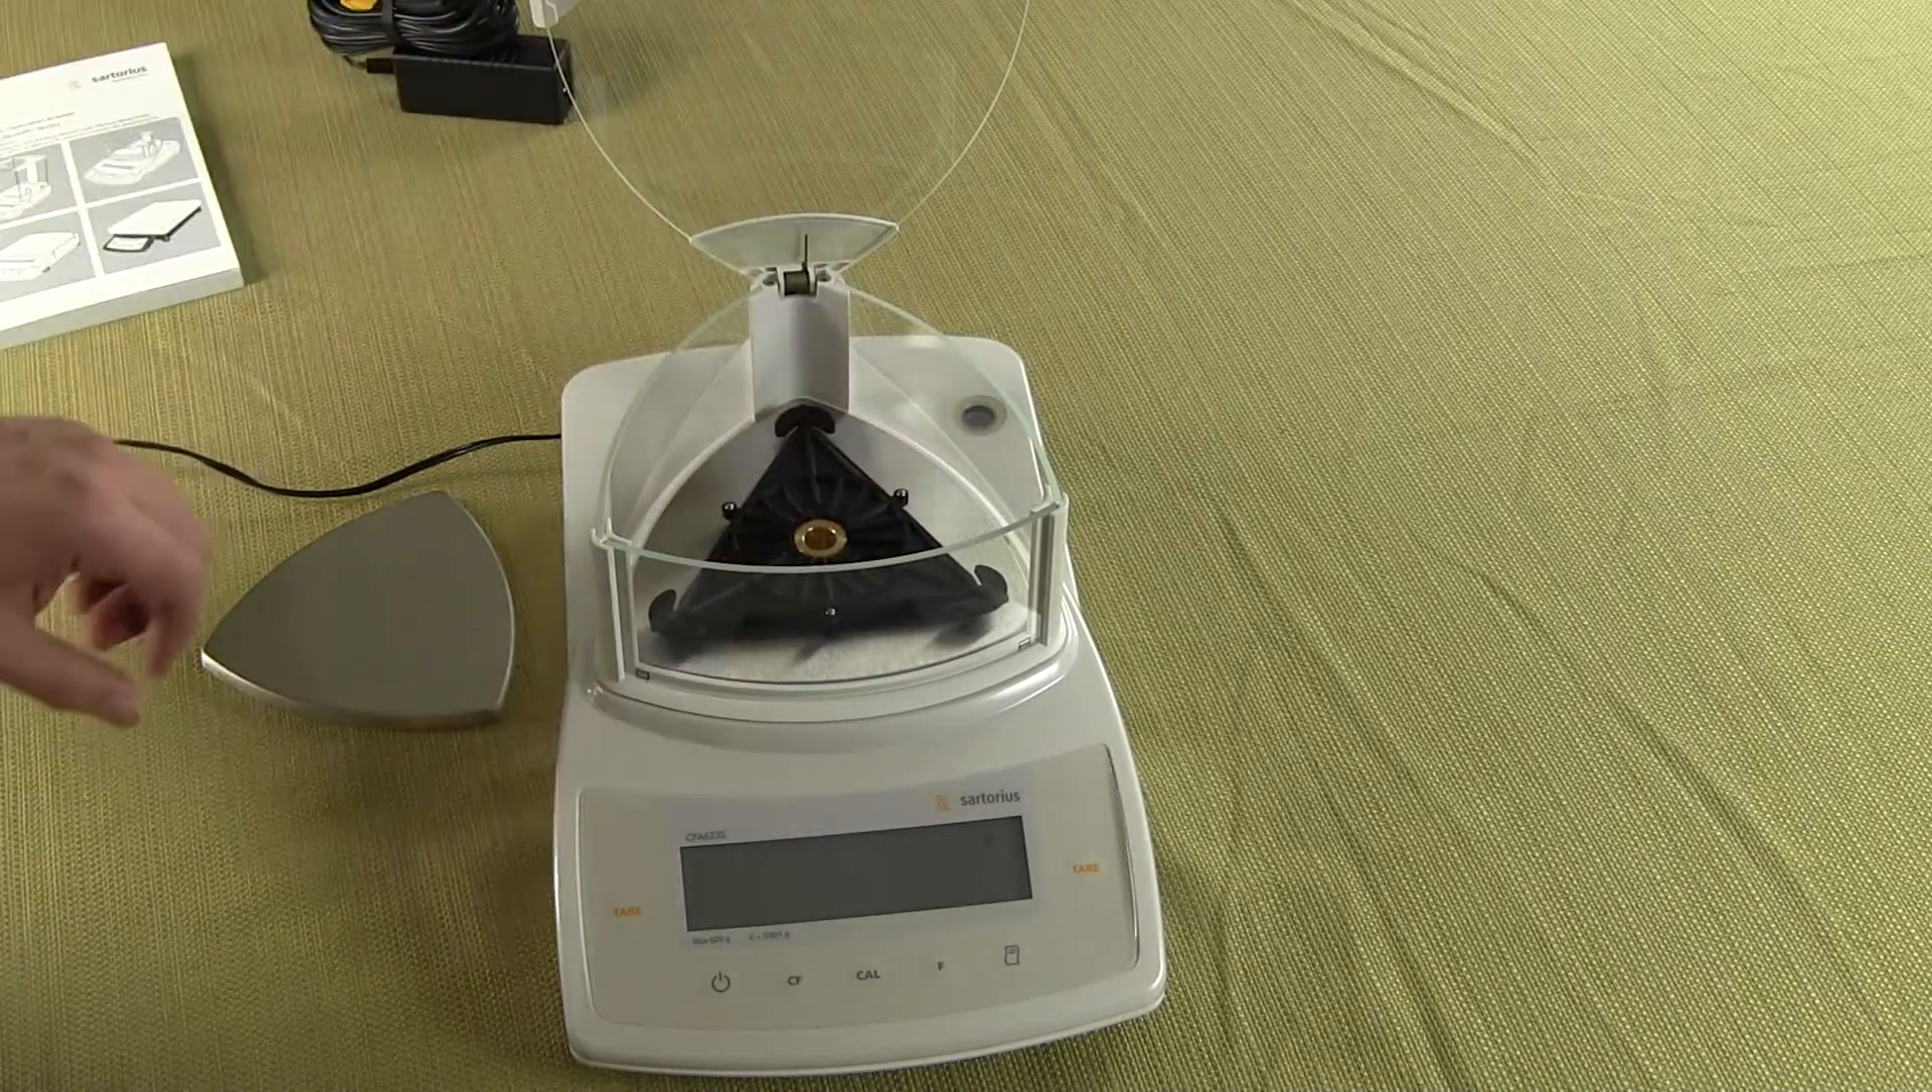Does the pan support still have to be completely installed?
No.